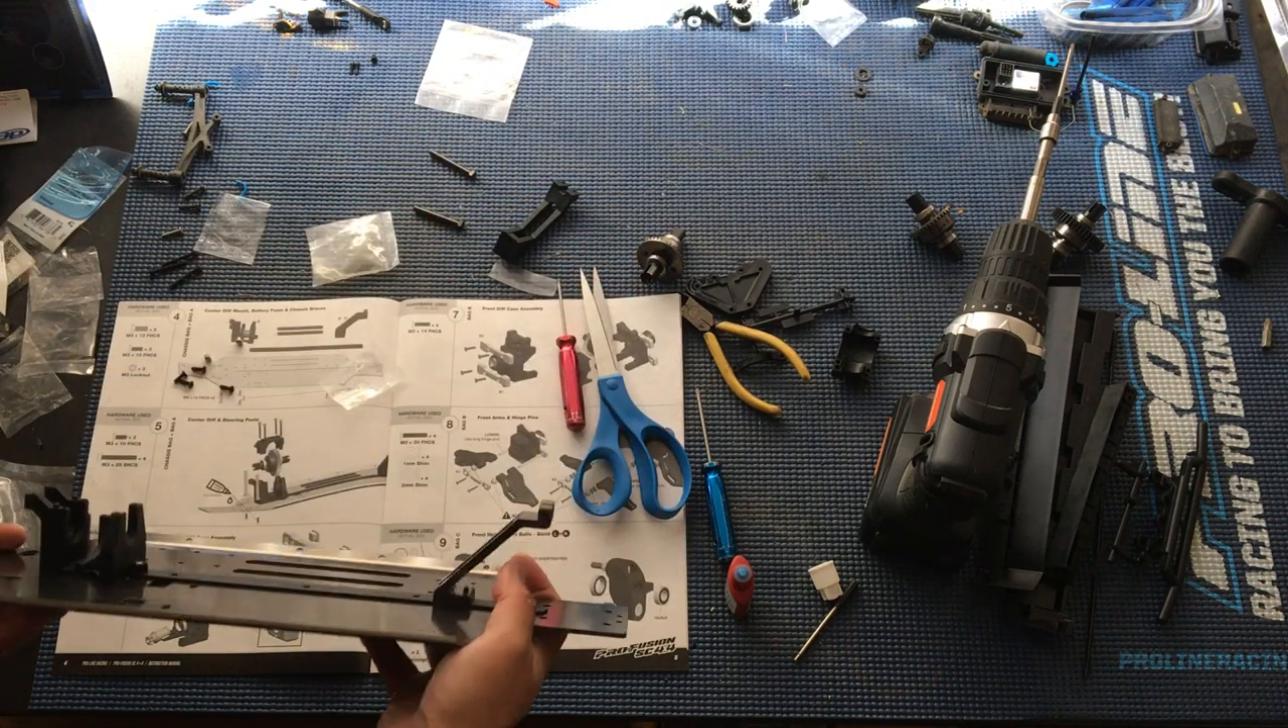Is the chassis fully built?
No.